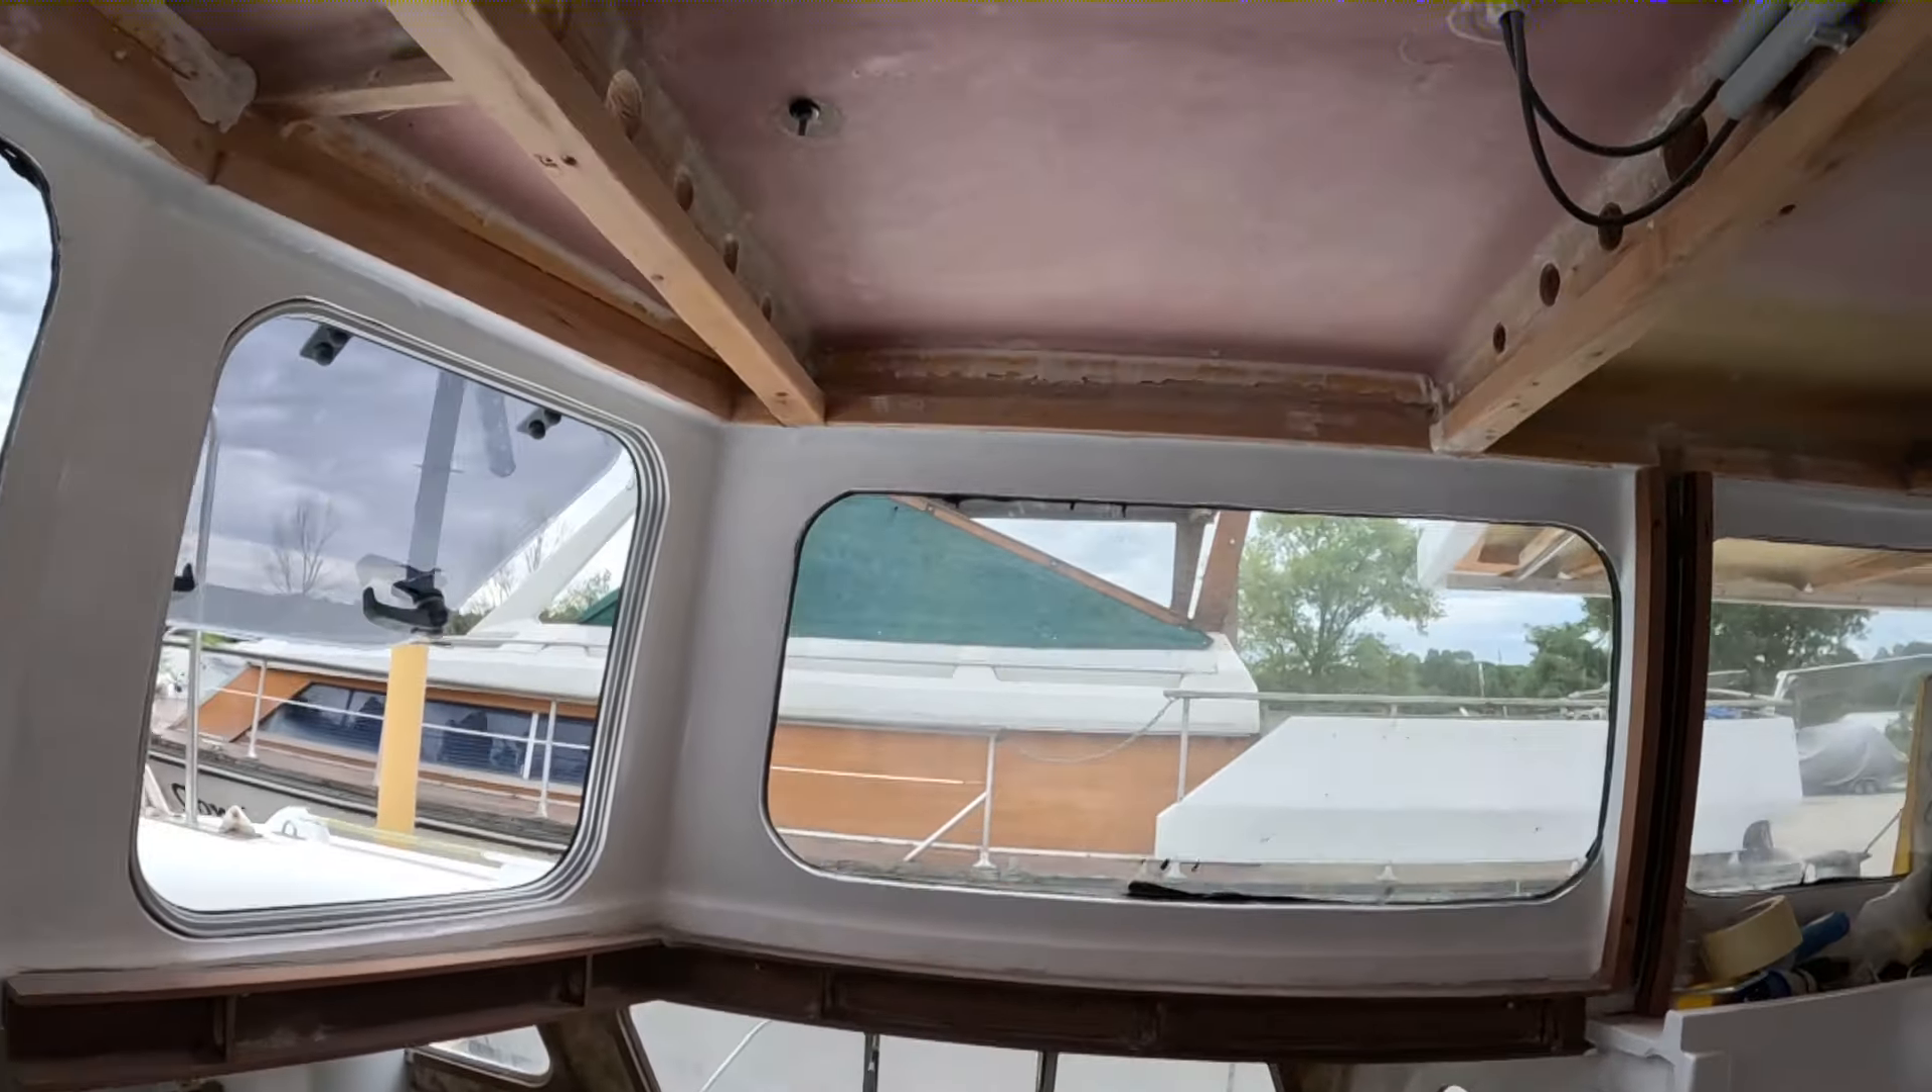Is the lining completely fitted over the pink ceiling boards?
No.